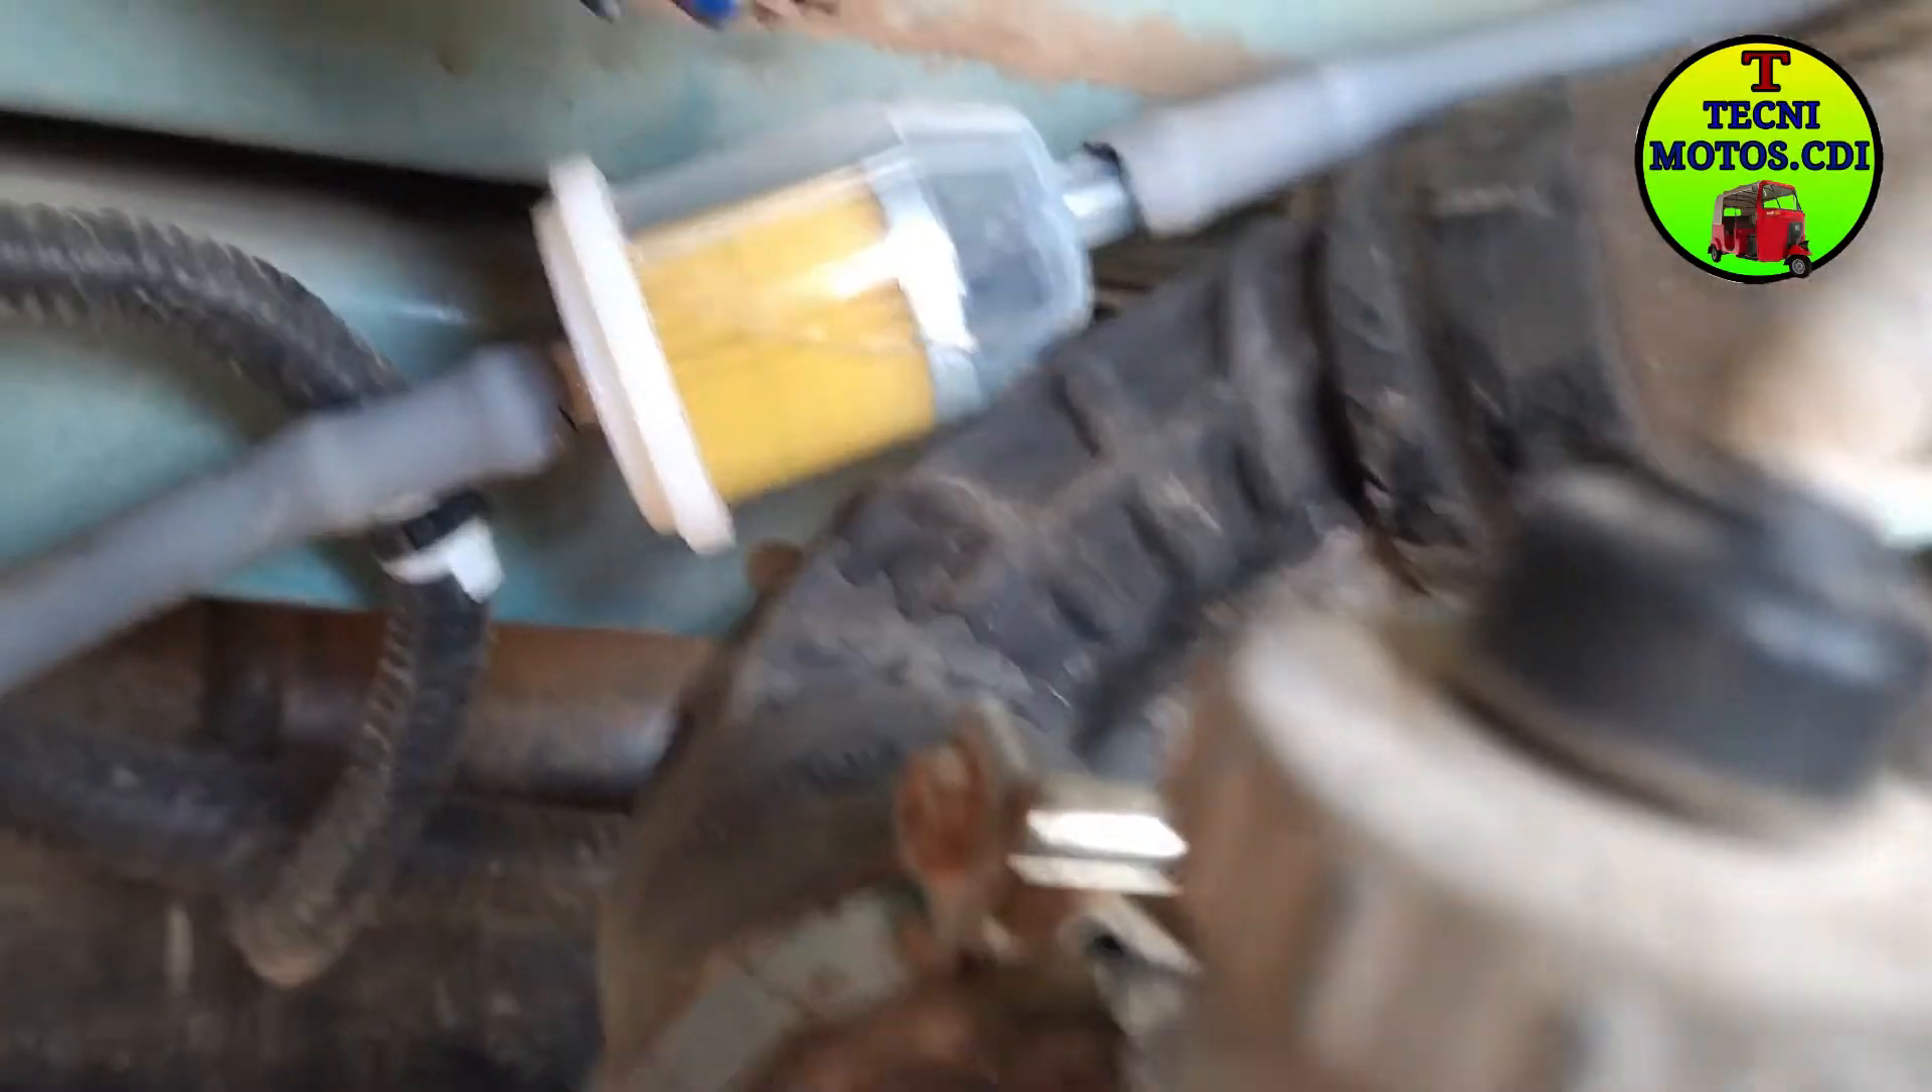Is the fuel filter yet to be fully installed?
No.